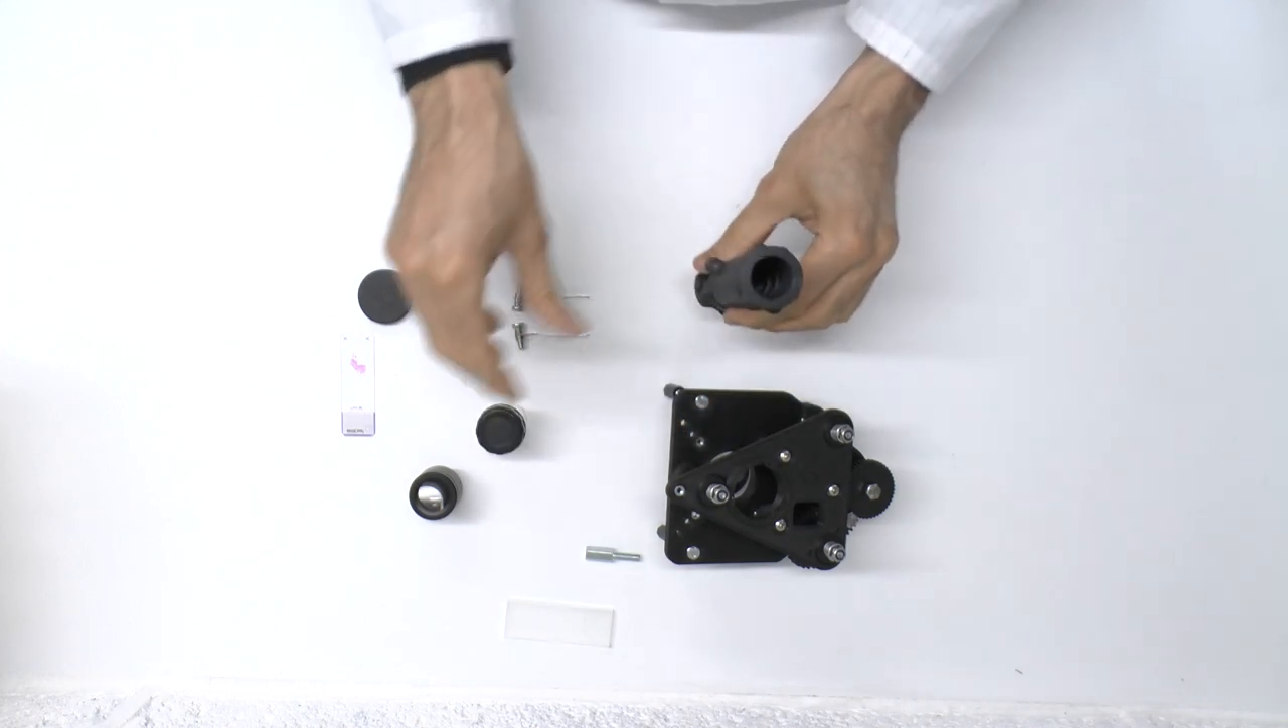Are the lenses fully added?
No.